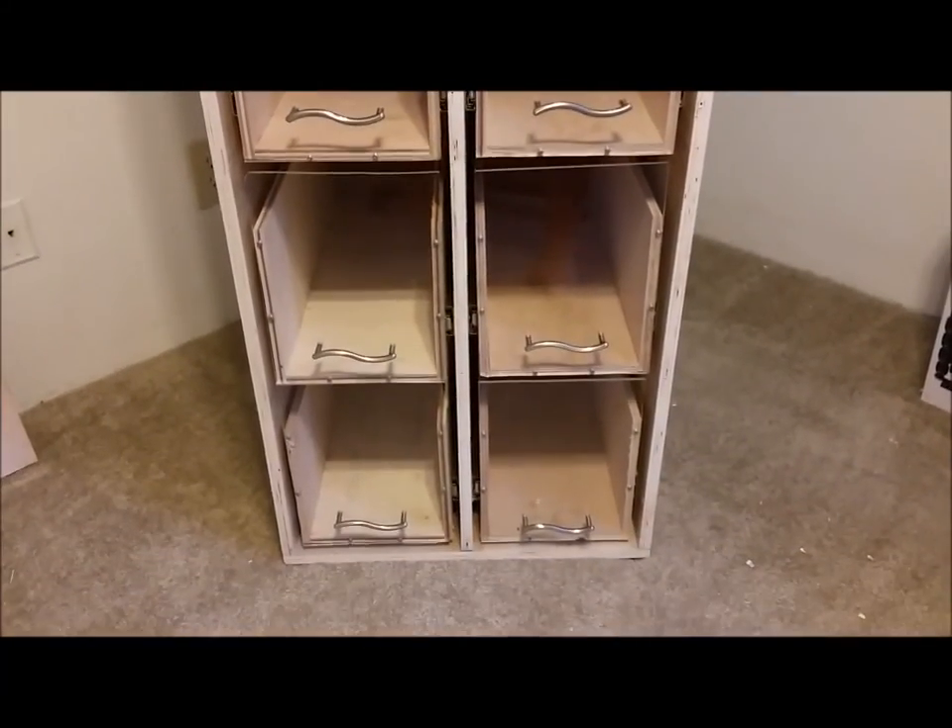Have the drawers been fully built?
Yes.